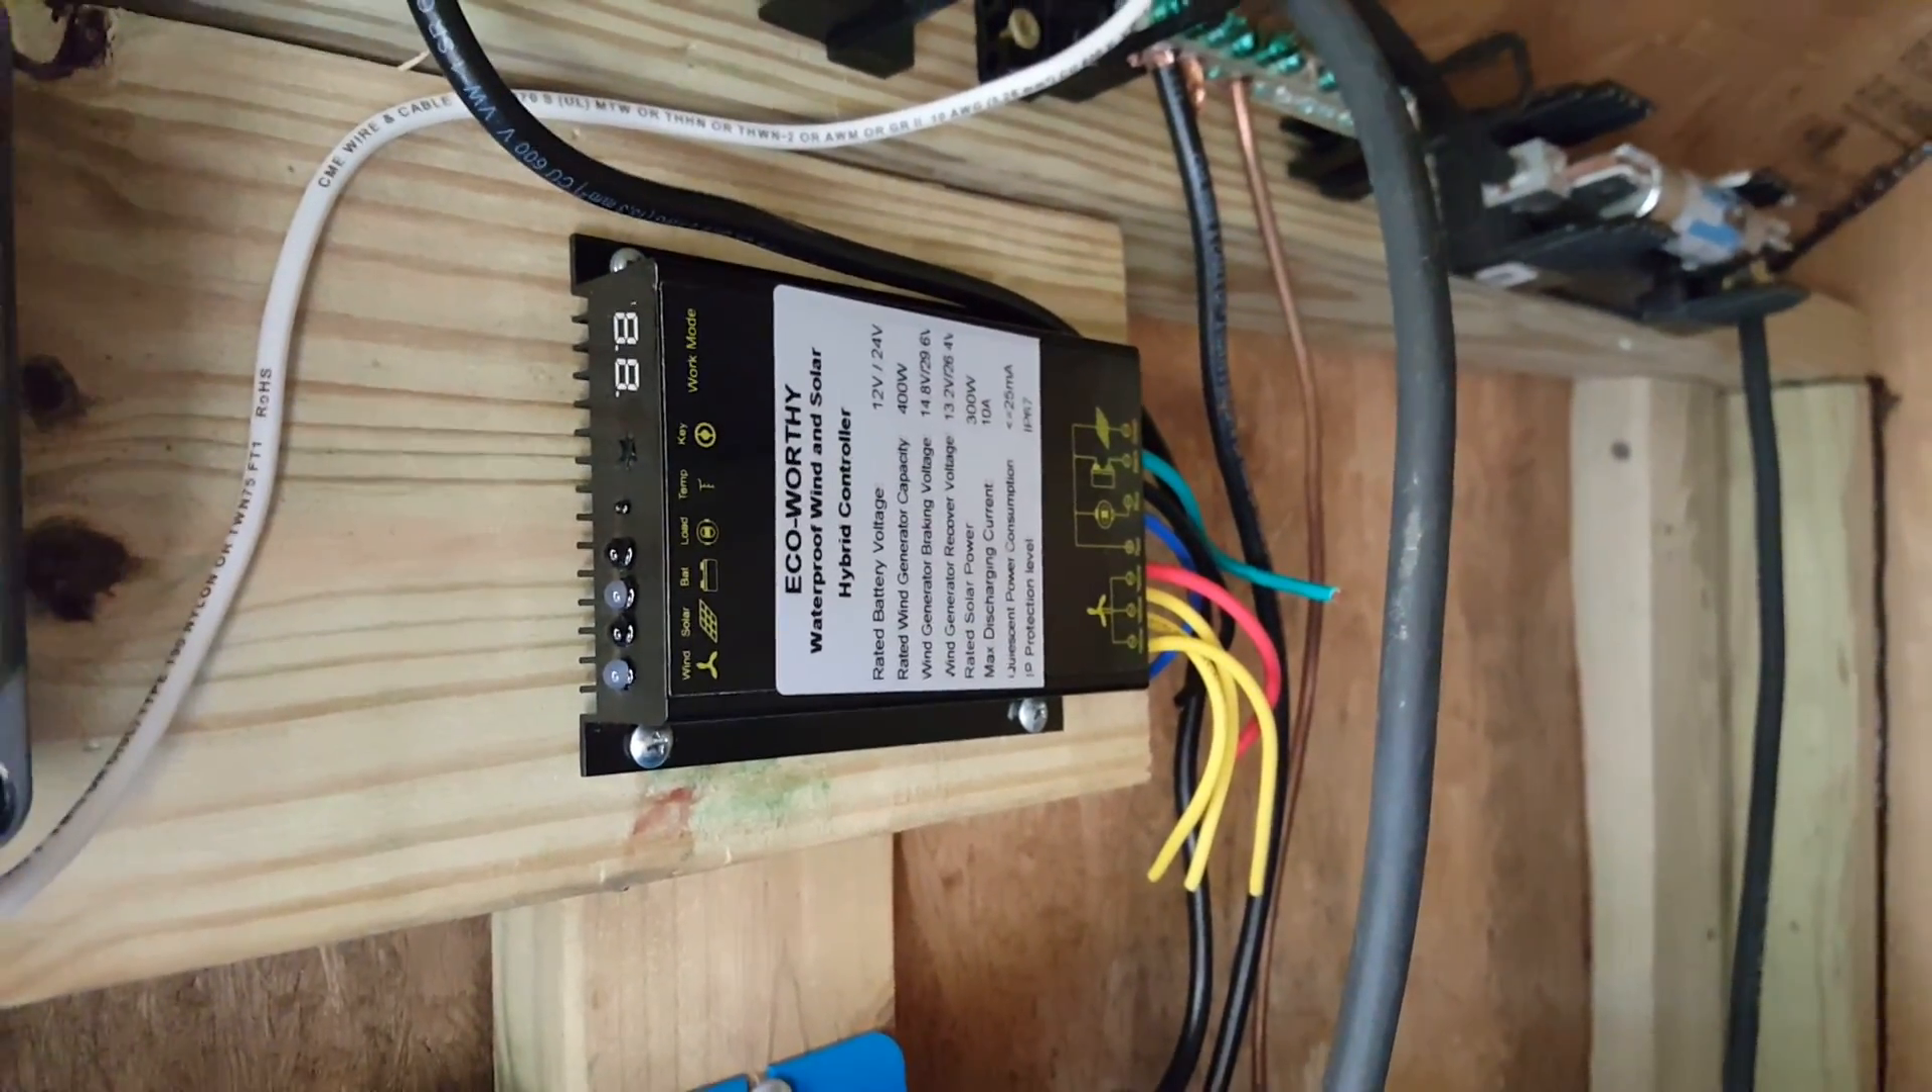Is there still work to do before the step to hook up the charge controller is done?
Yes.